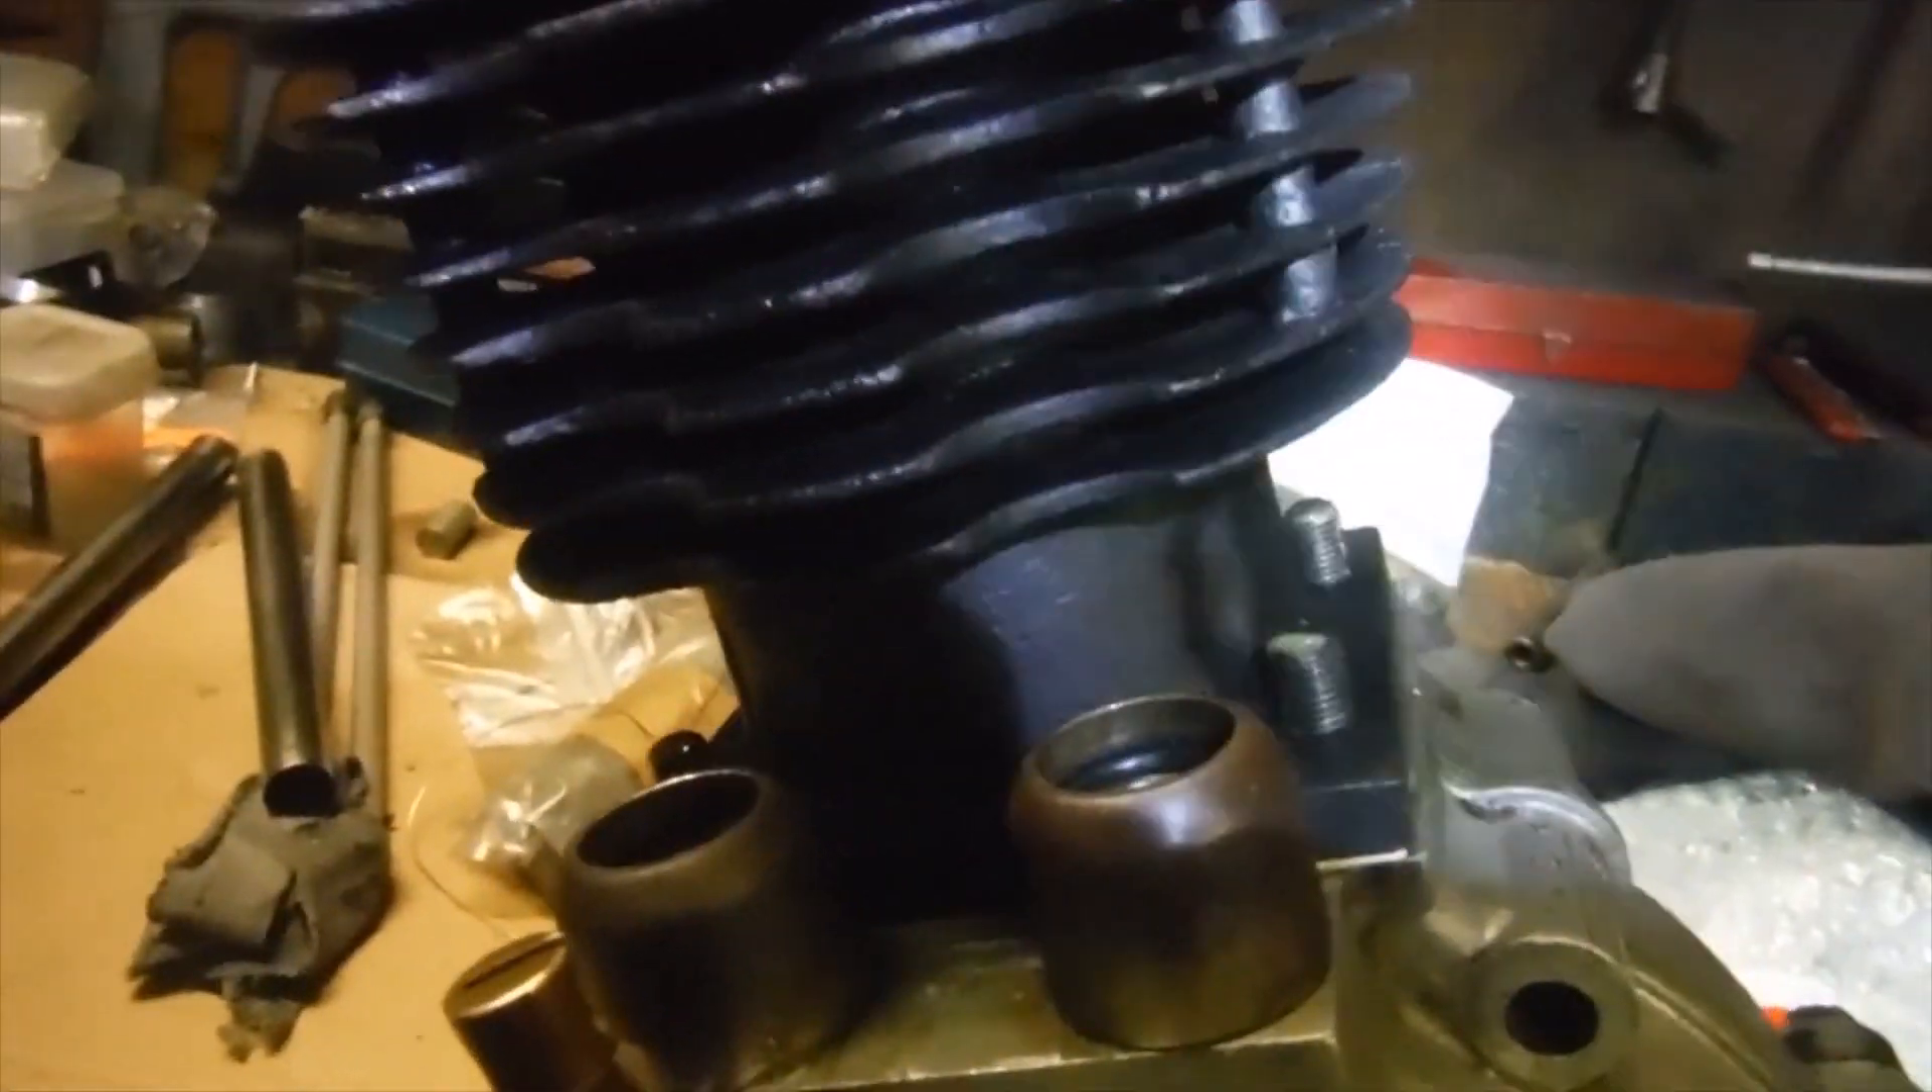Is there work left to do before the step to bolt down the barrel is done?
Yes.